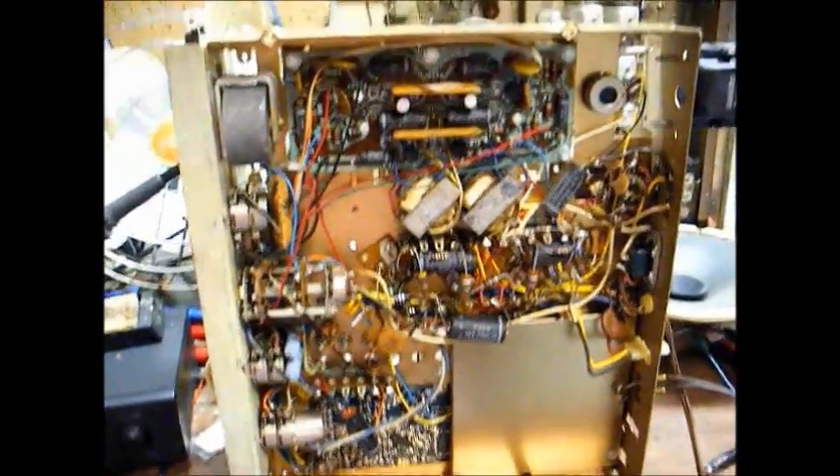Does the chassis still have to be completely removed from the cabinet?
No.